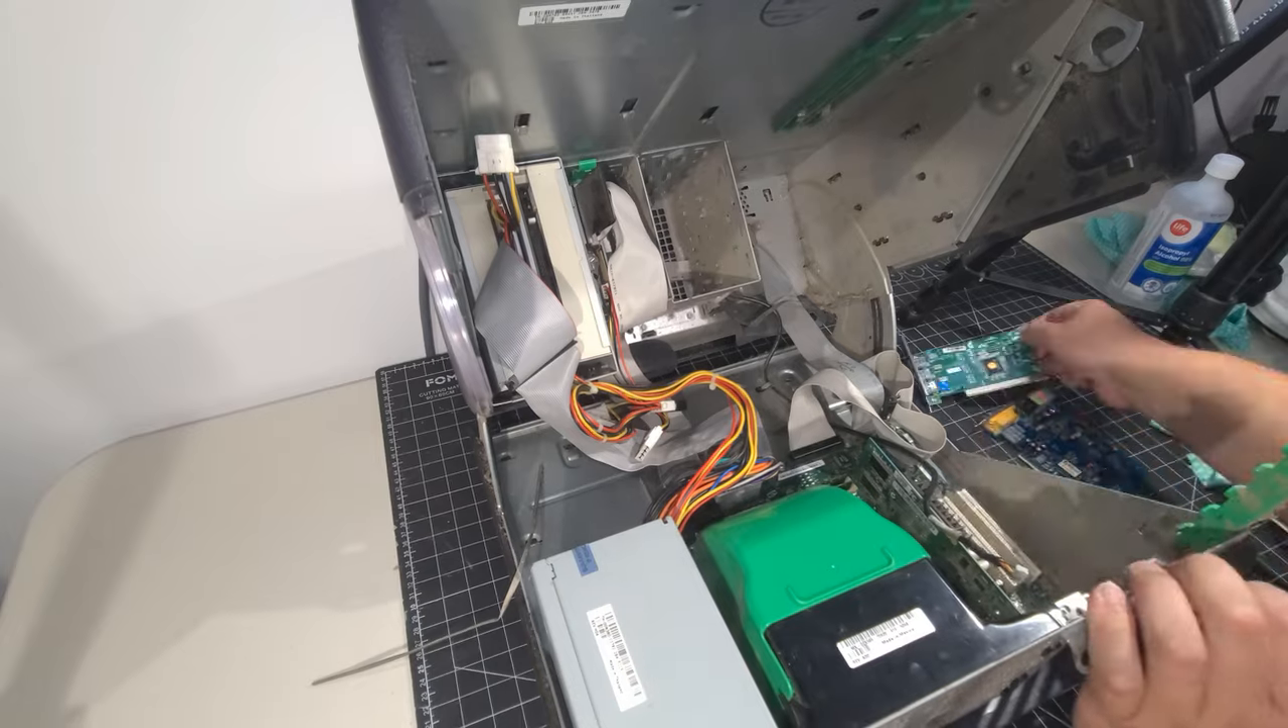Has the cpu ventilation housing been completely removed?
No.